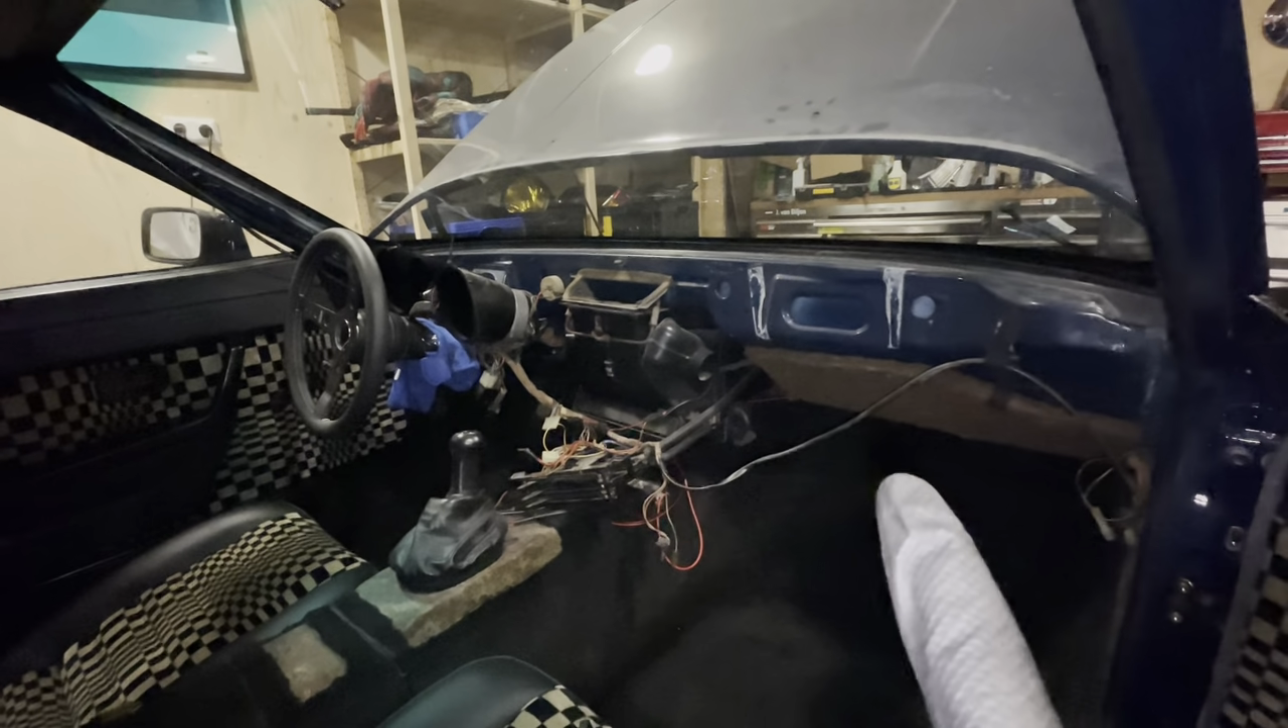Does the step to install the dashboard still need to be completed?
Yes.